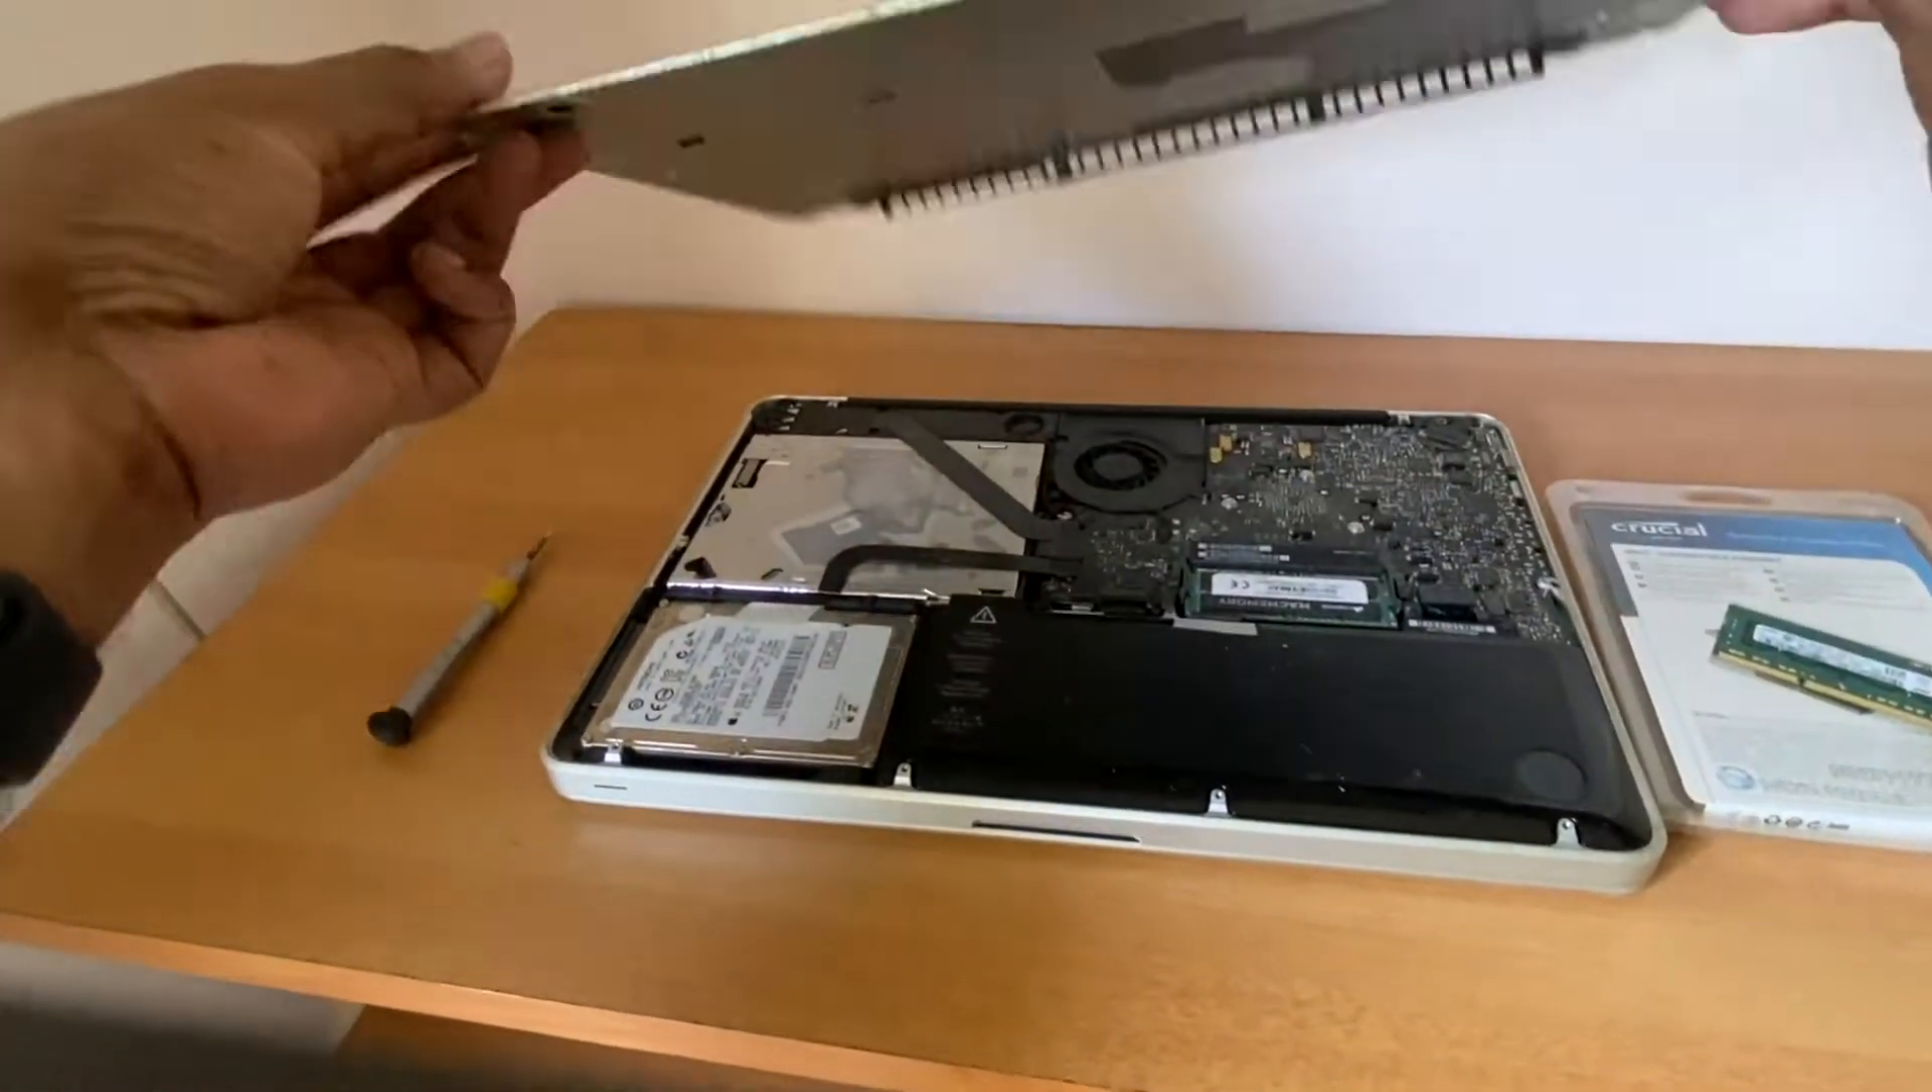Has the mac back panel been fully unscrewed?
Yes.